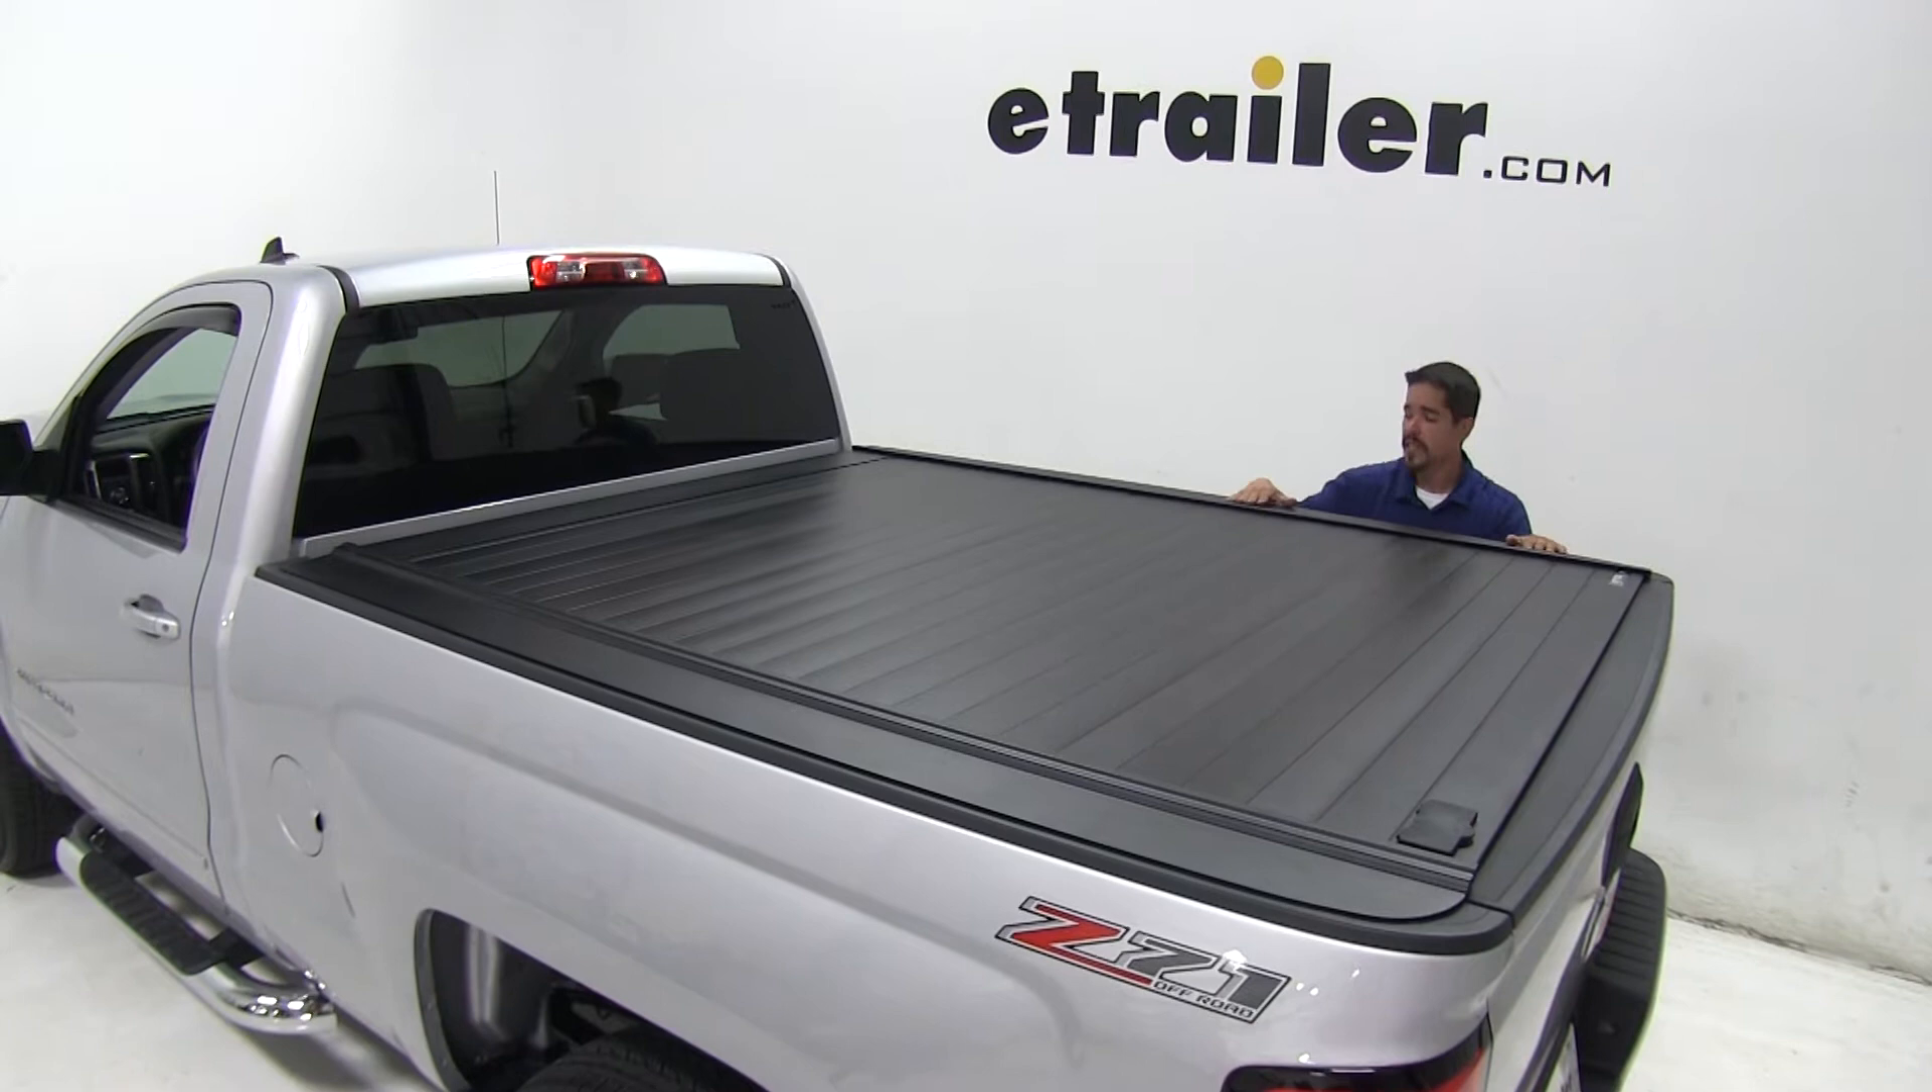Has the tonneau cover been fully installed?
Yes.